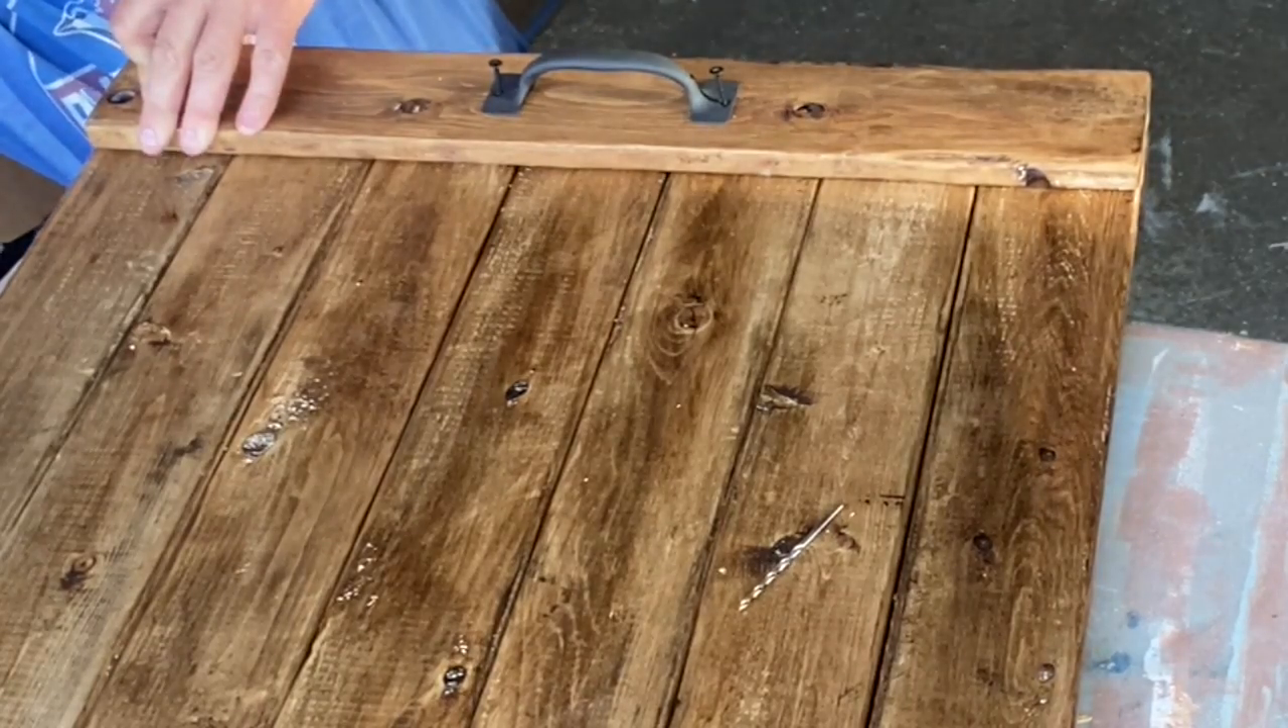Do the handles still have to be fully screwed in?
Yes.